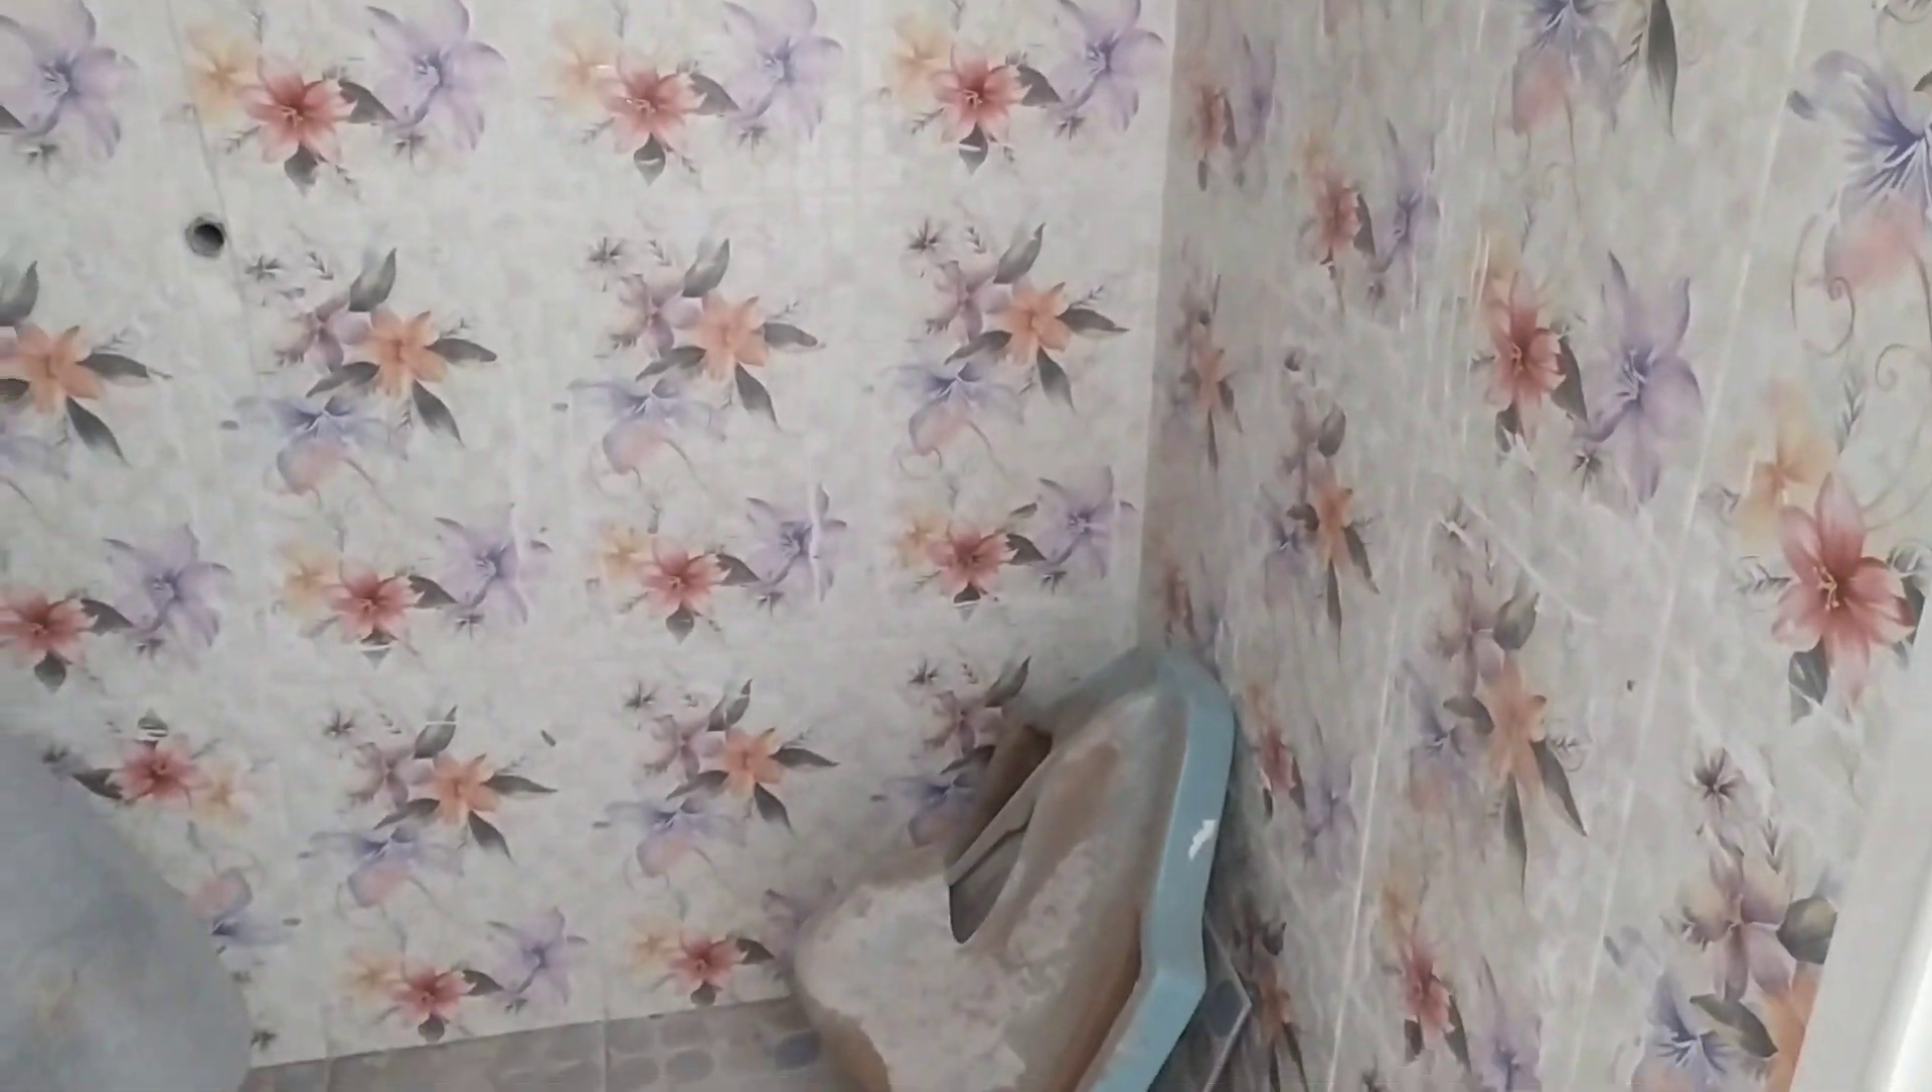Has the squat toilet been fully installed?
No.